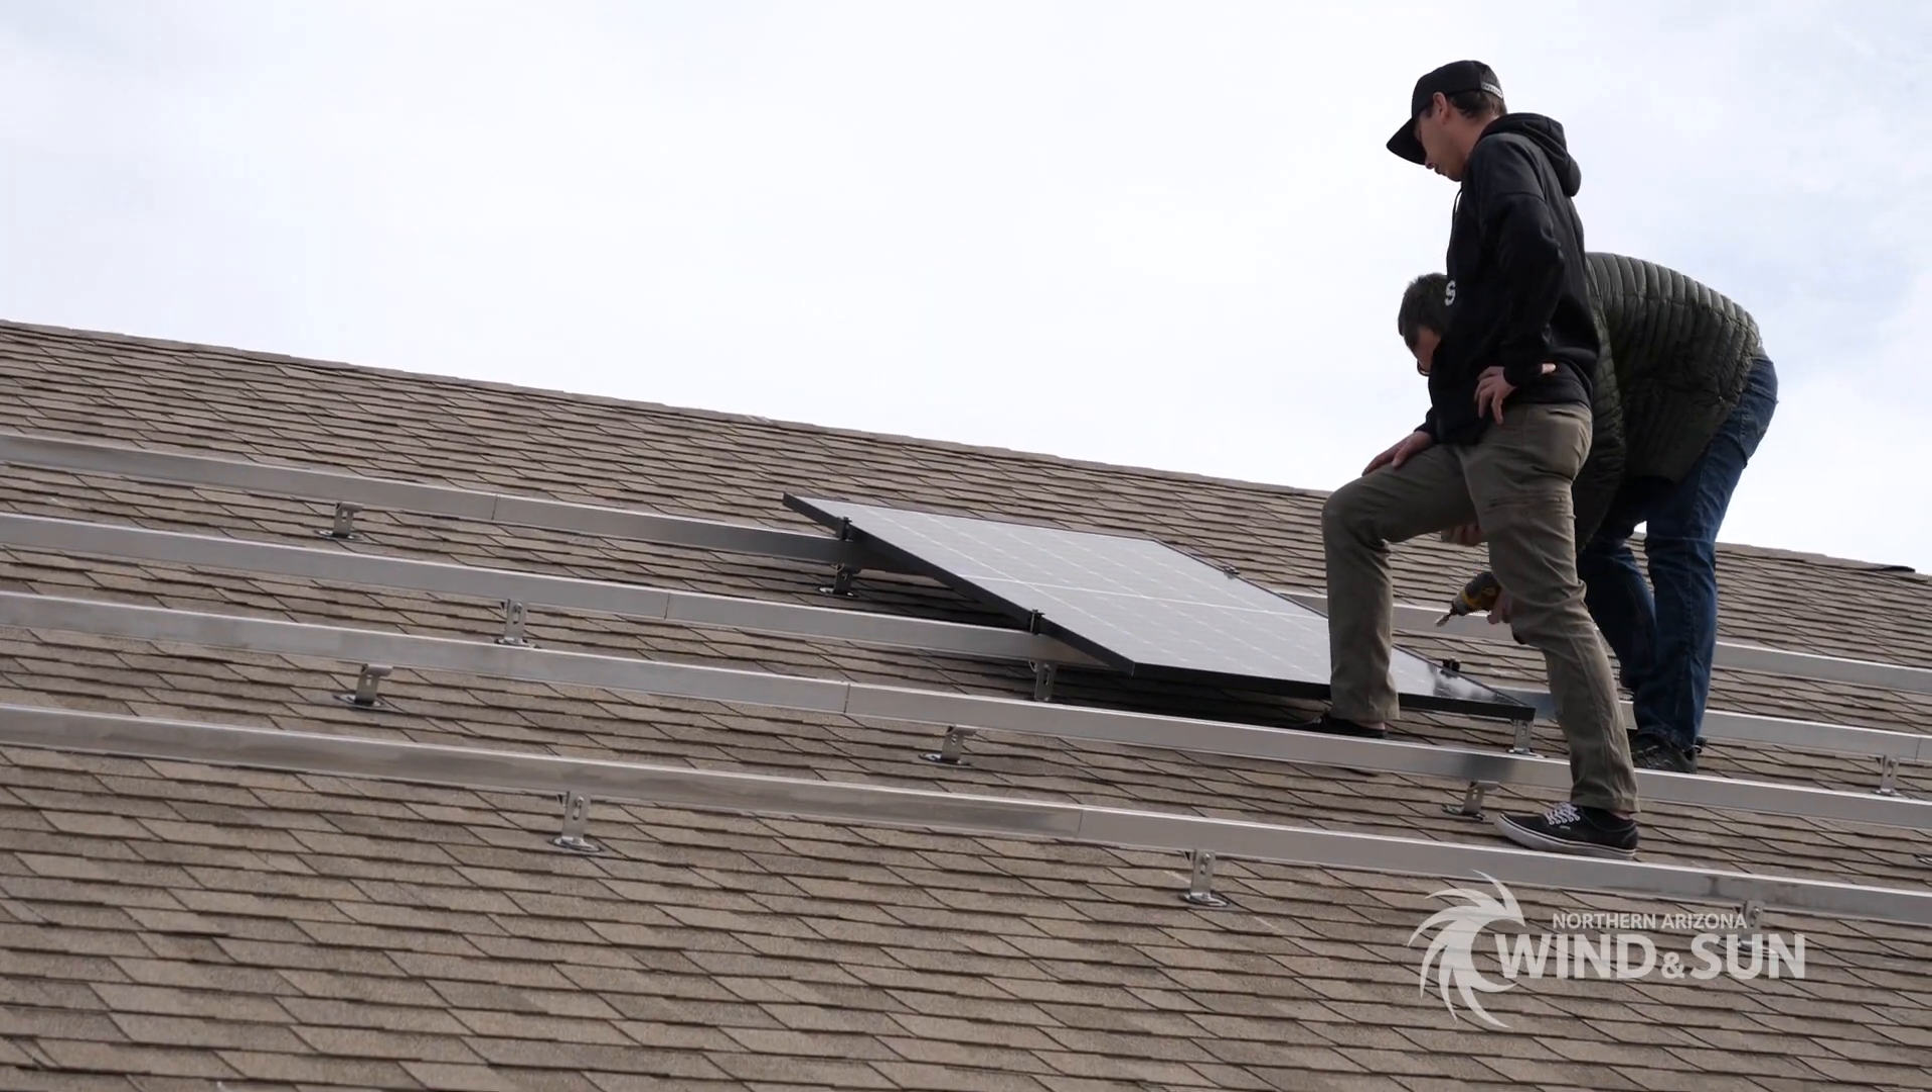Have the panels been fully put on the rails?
No.